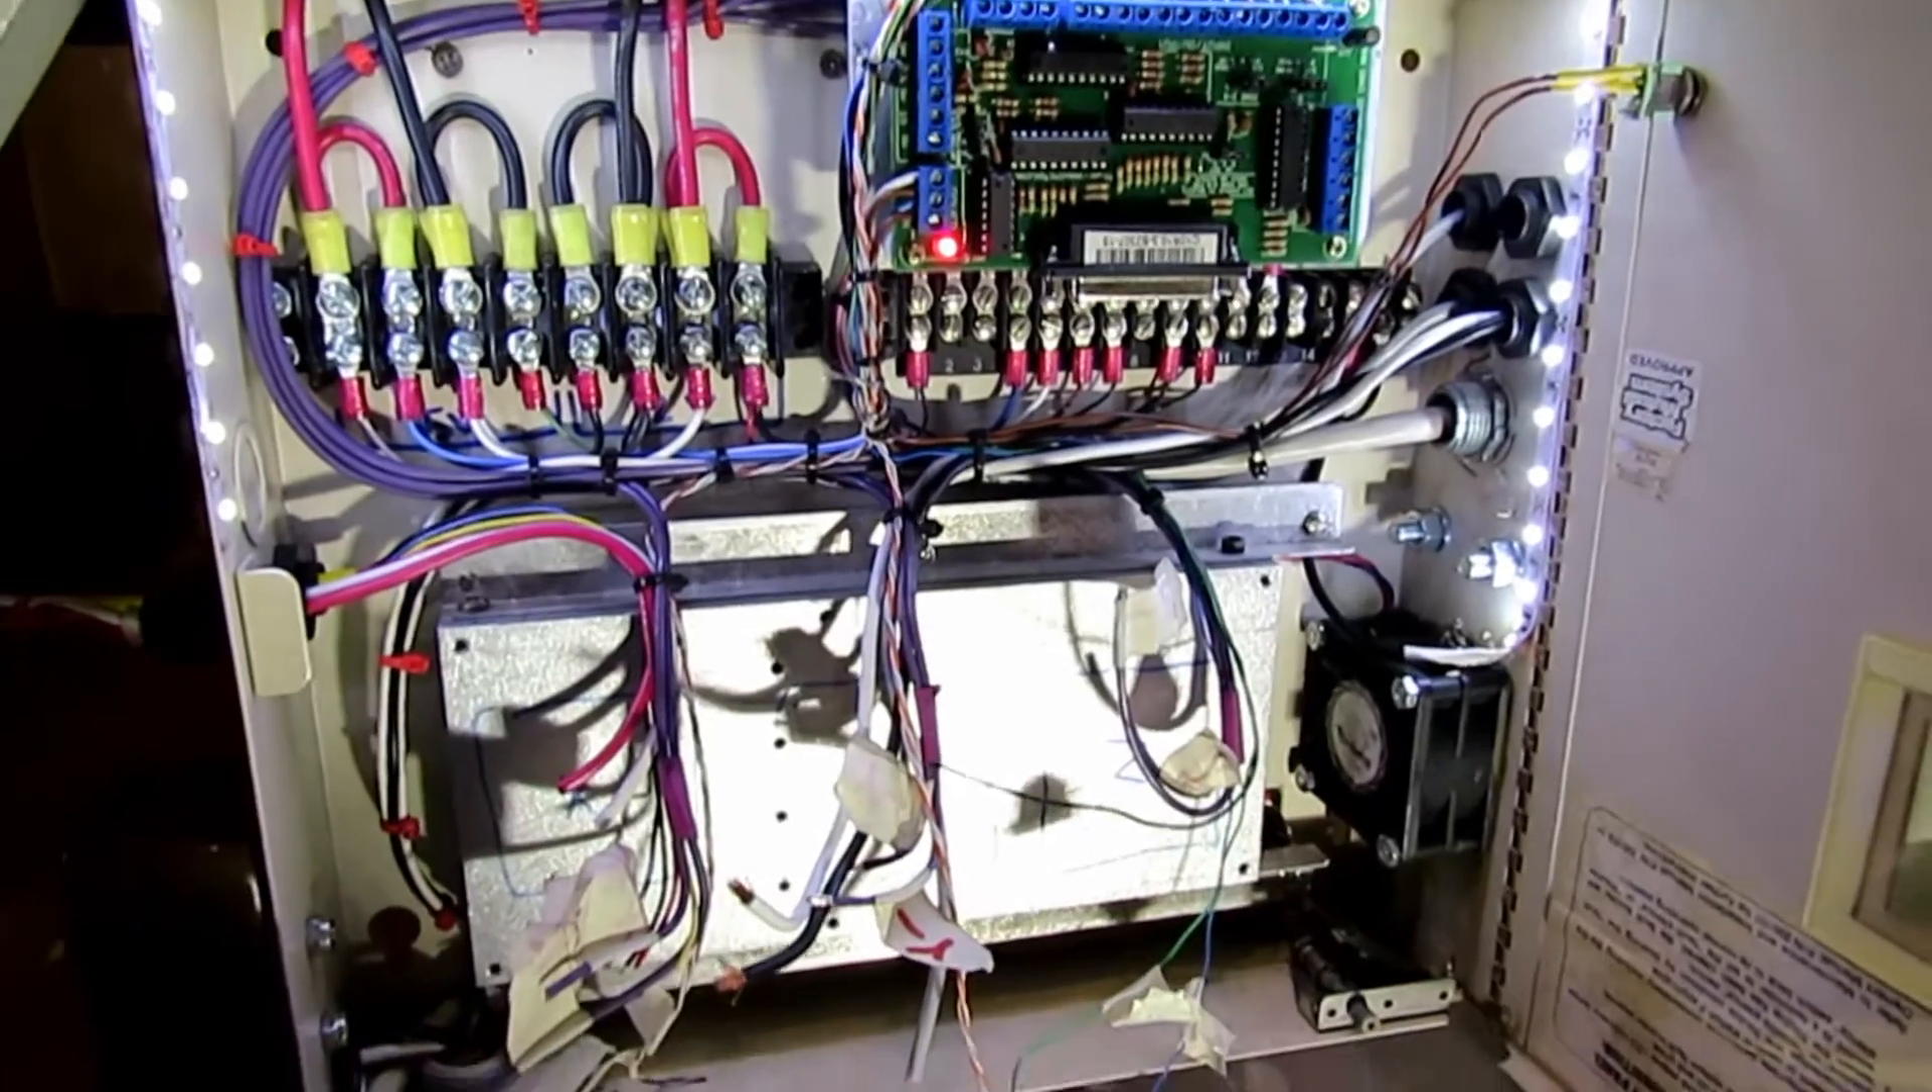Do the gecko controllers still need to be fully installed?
Yes.